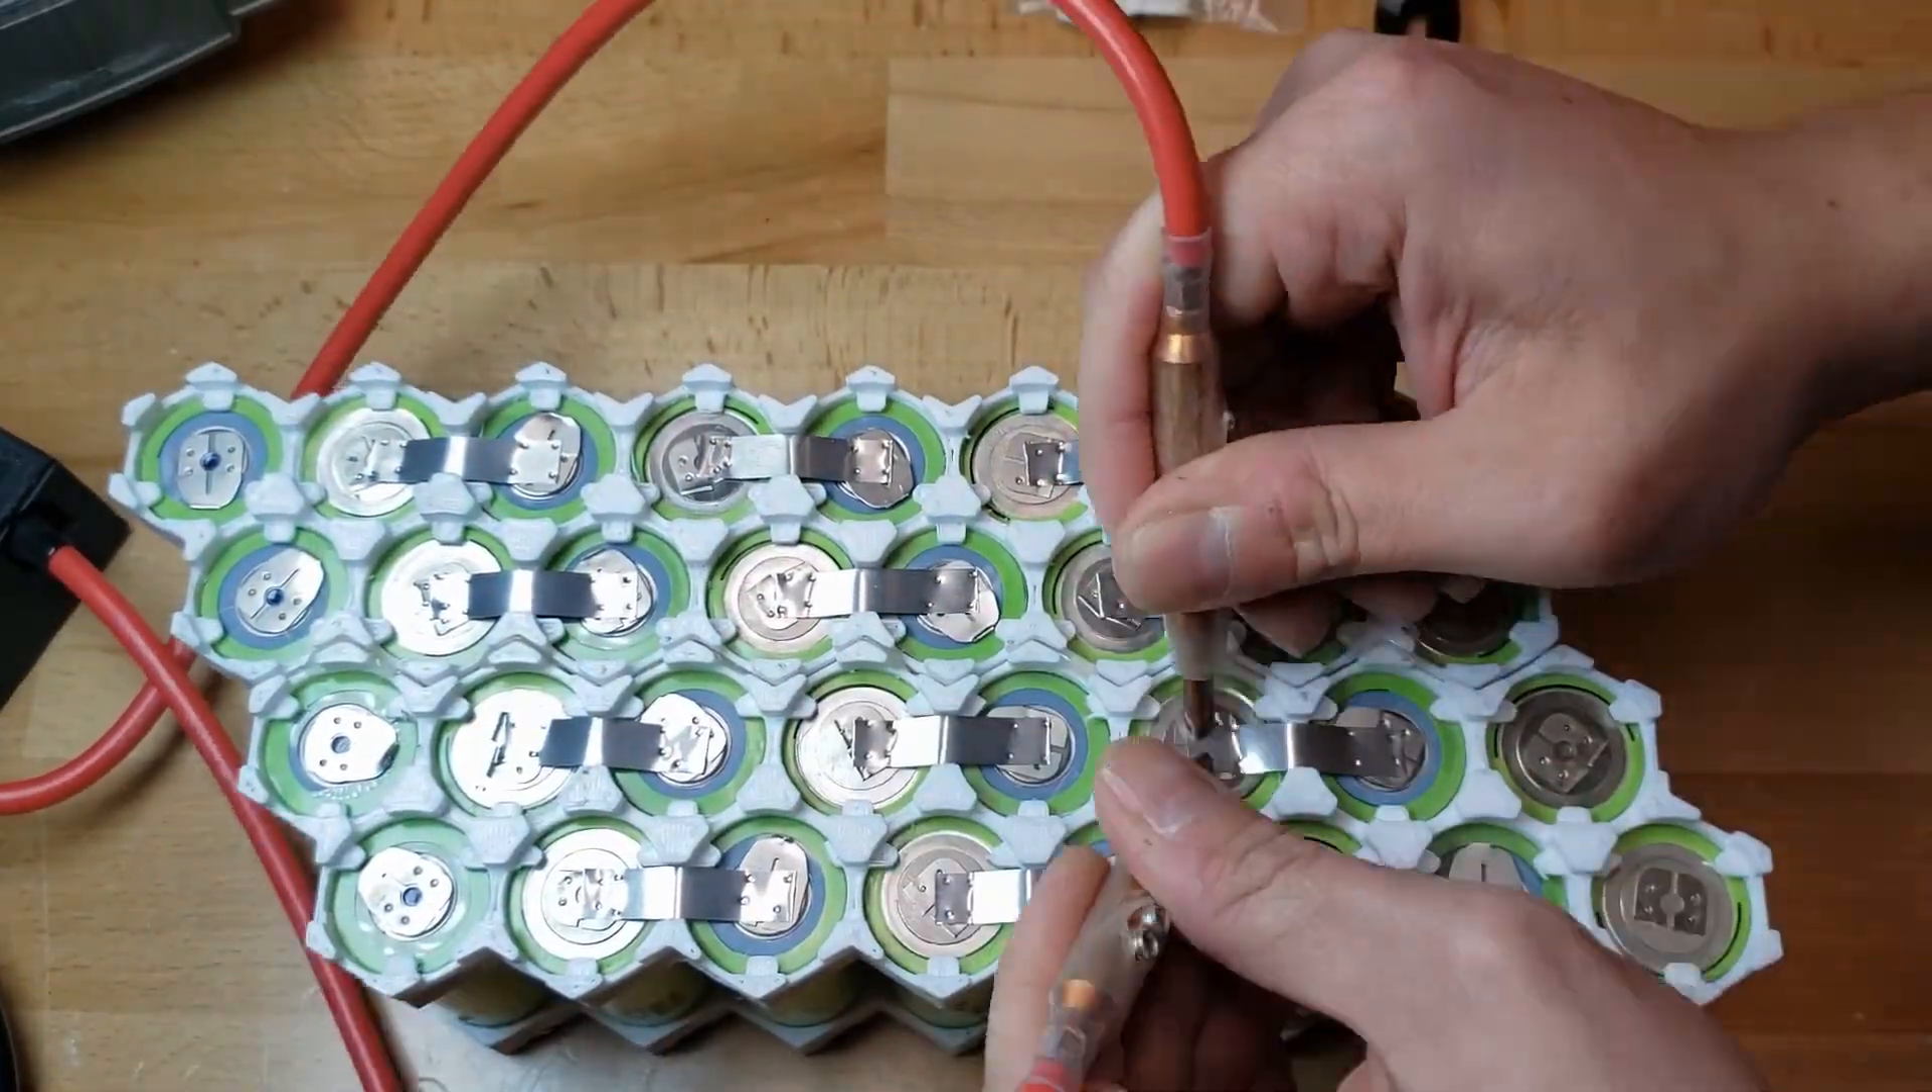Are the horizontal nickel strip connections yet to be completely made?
Yes.